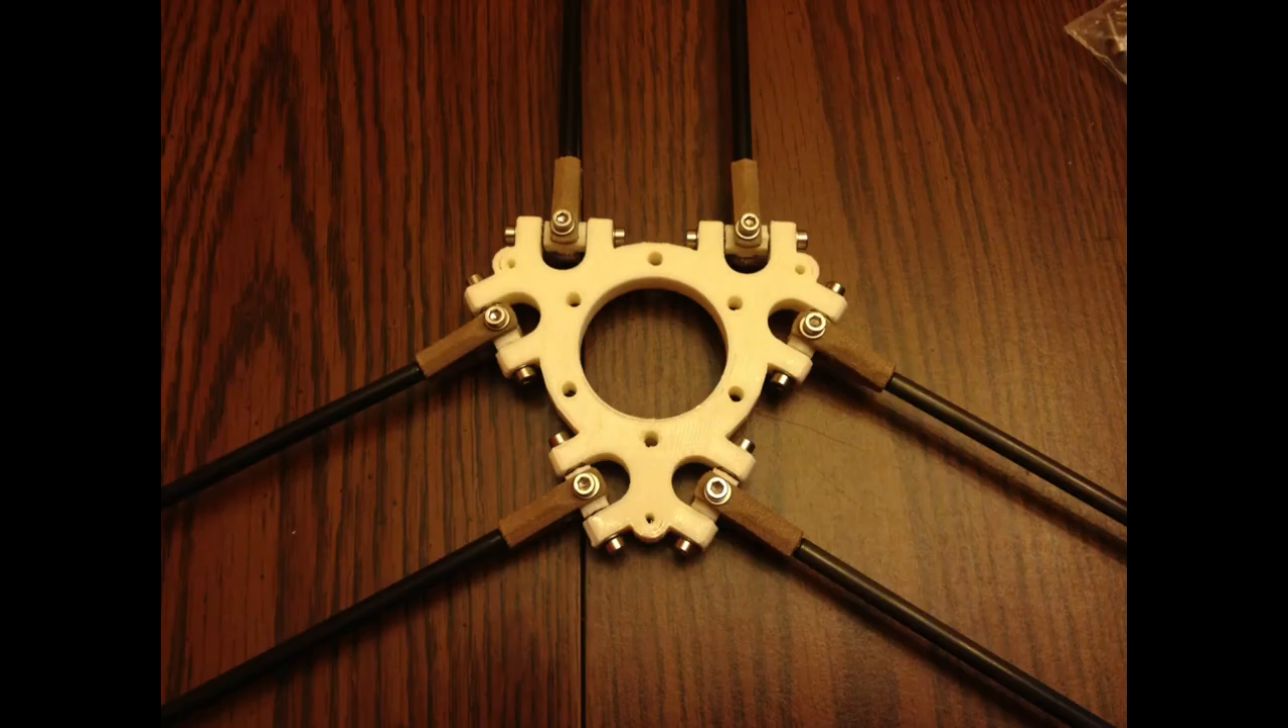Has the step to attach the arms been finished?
Yes.